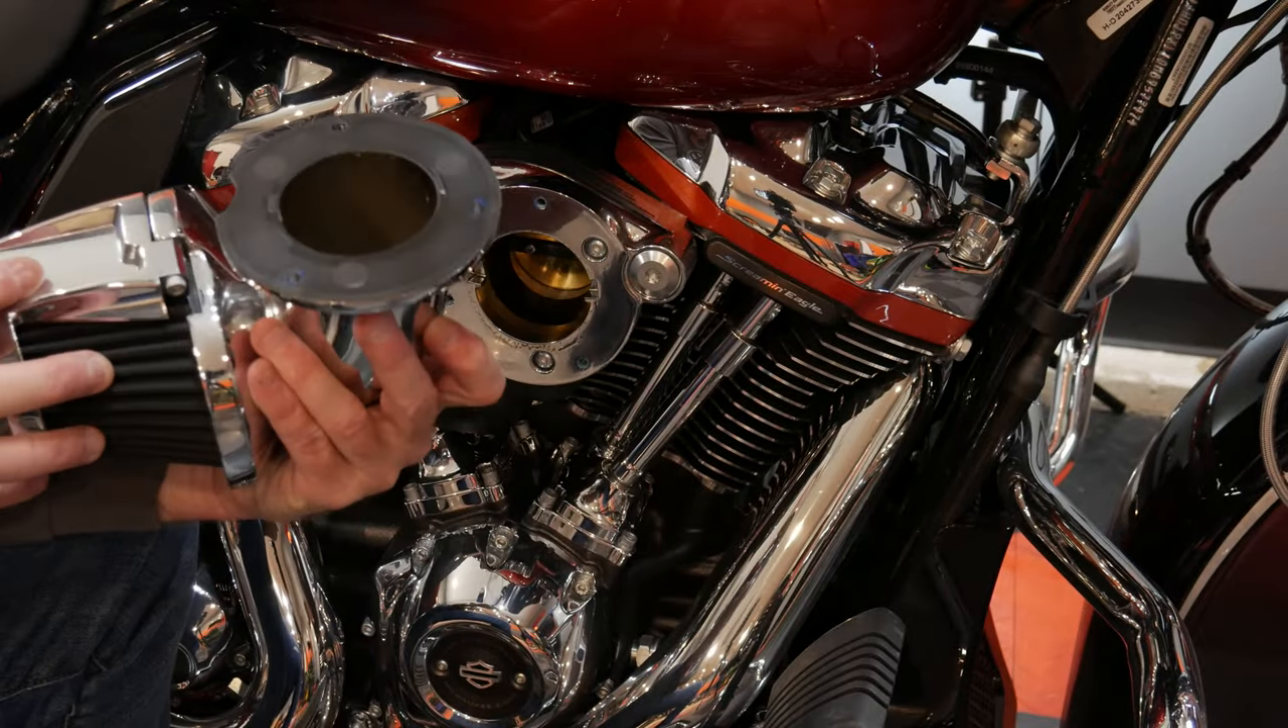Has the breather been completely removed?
Yes.